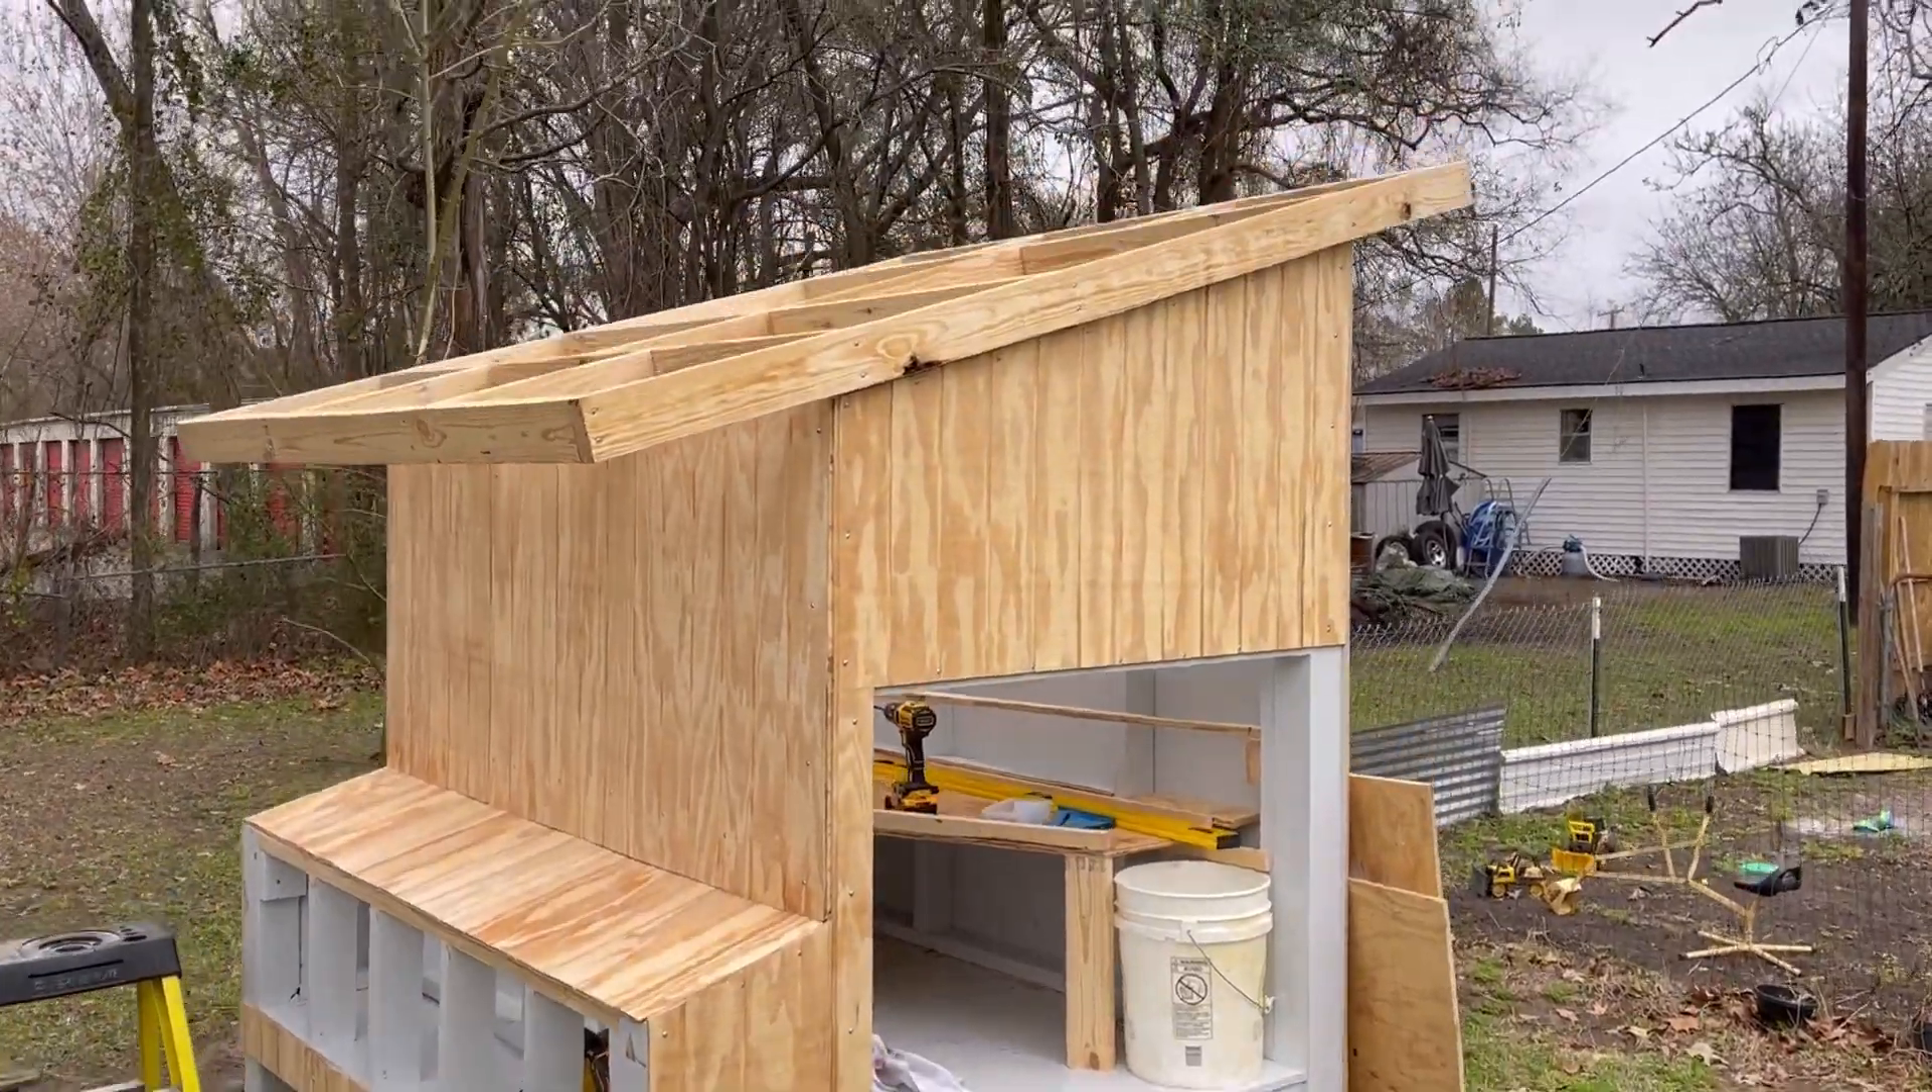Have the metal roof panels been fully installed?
No.